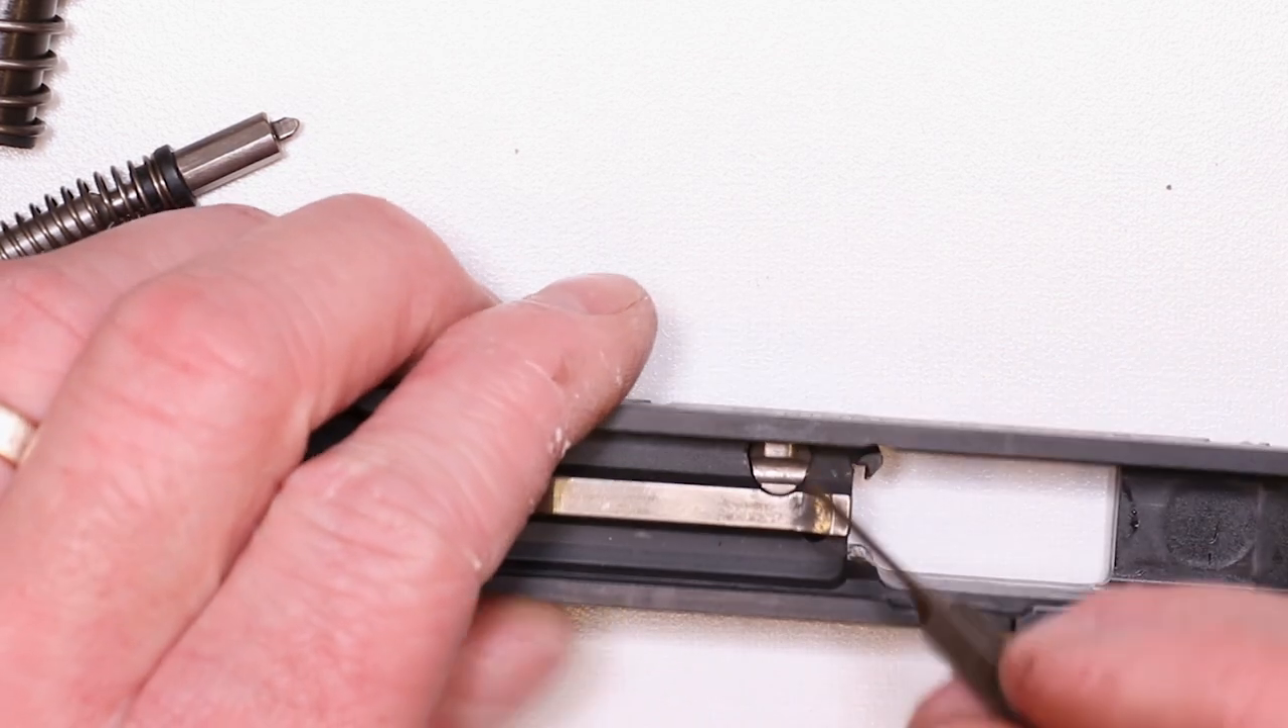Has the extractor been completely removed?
No.